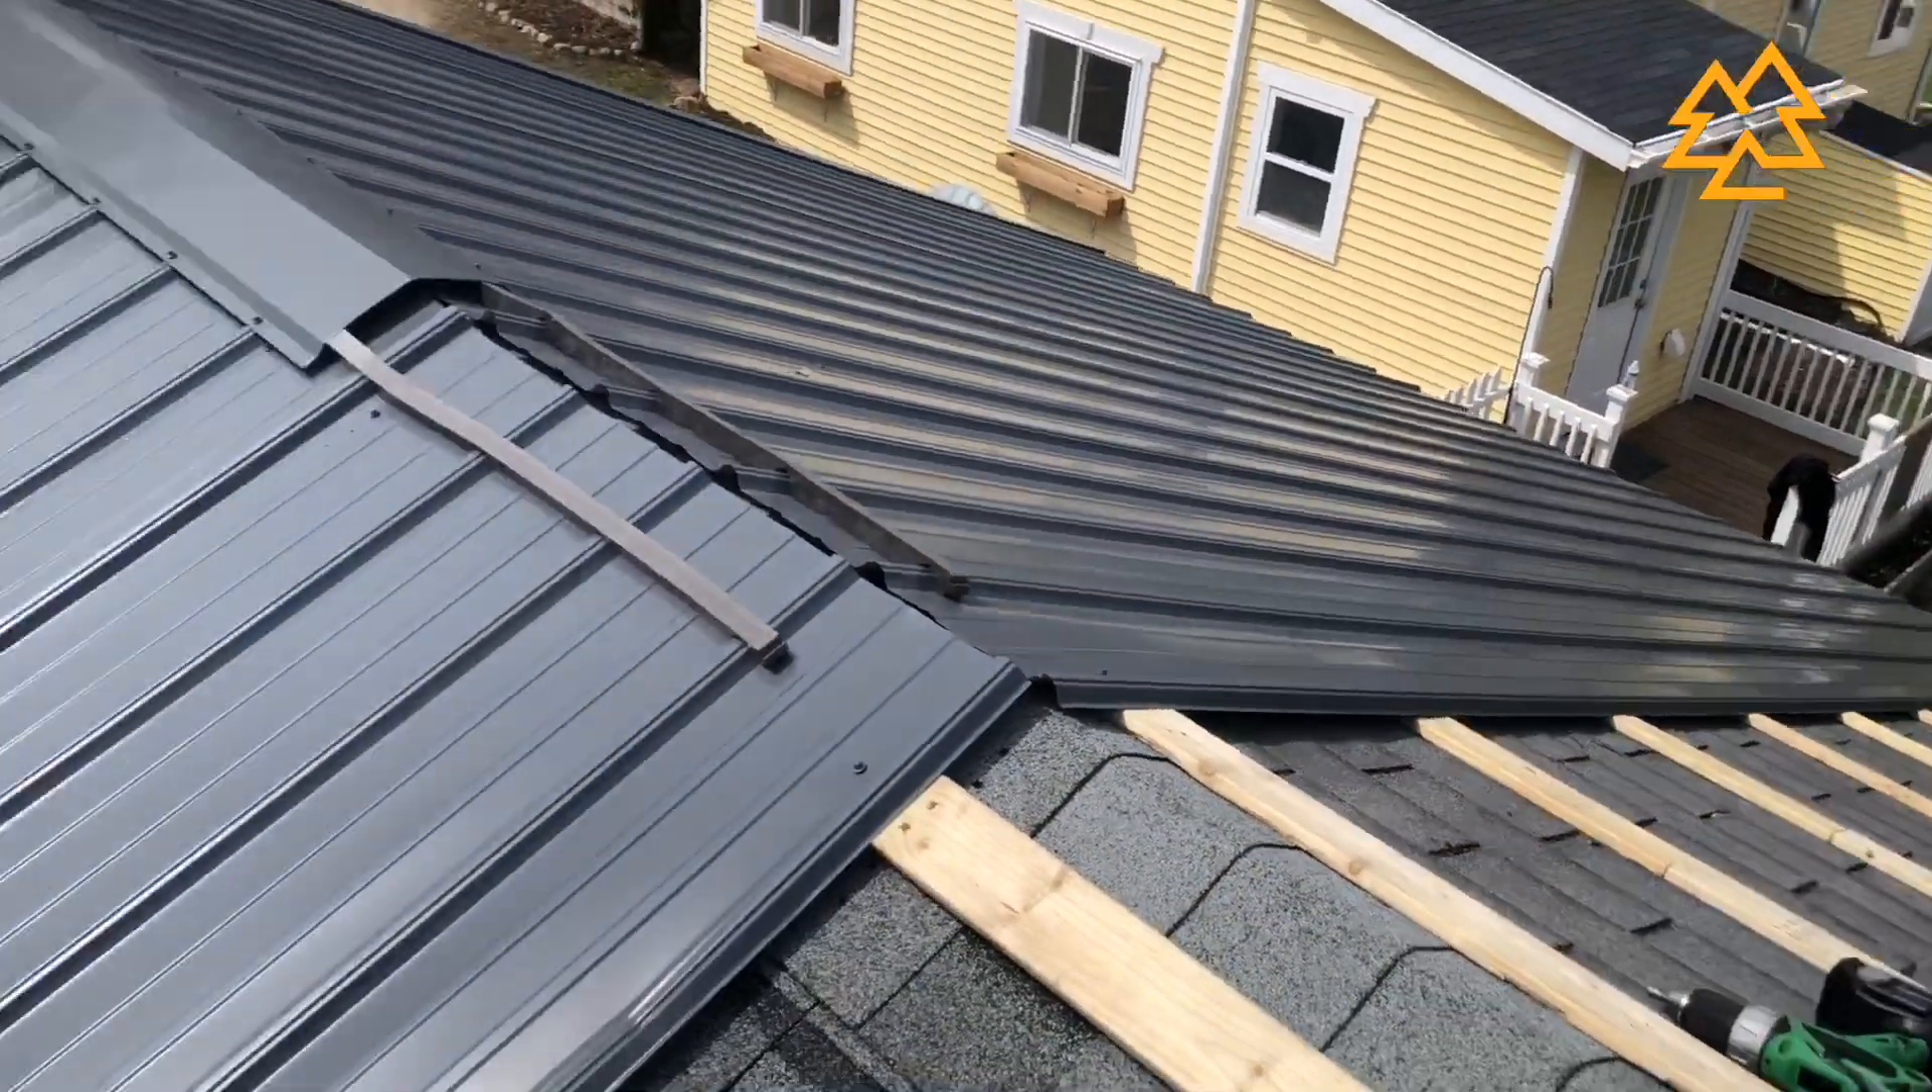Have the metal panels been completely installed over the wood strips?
No.